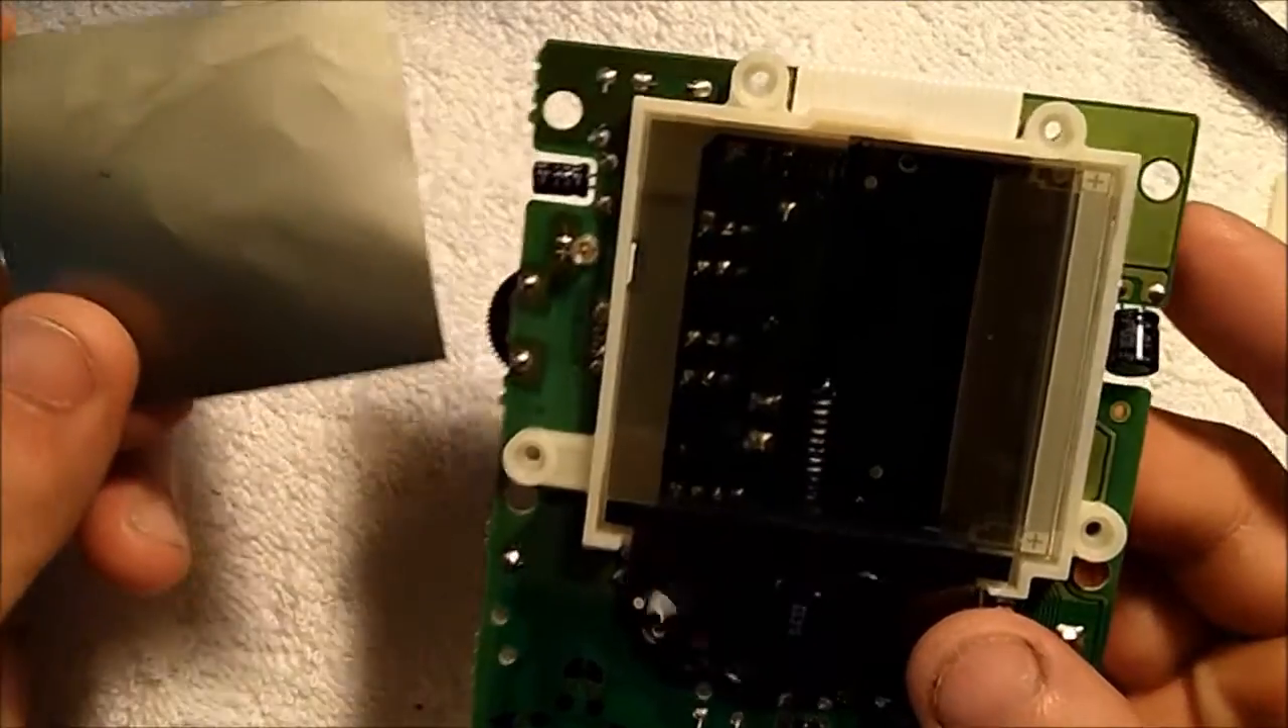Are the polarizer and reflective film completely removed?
Yes.